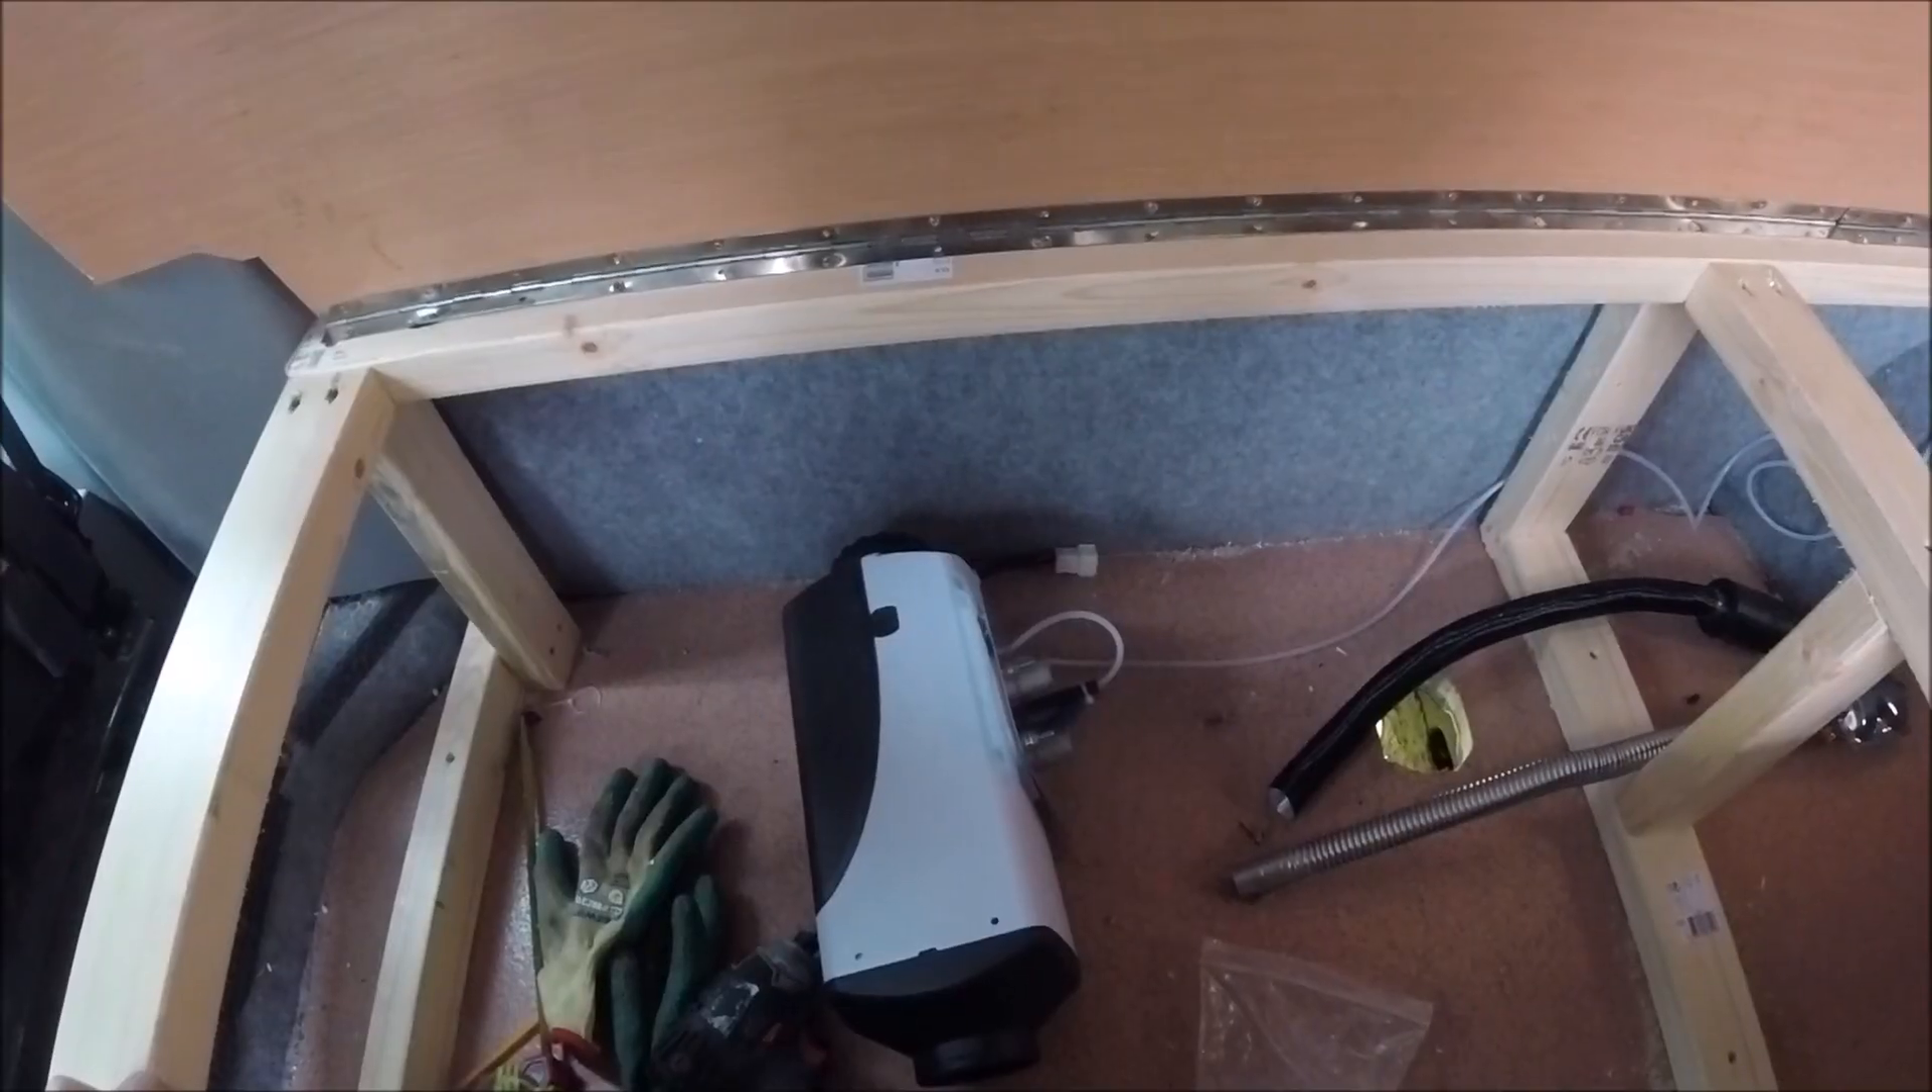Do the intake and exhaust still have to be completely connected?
Yes.